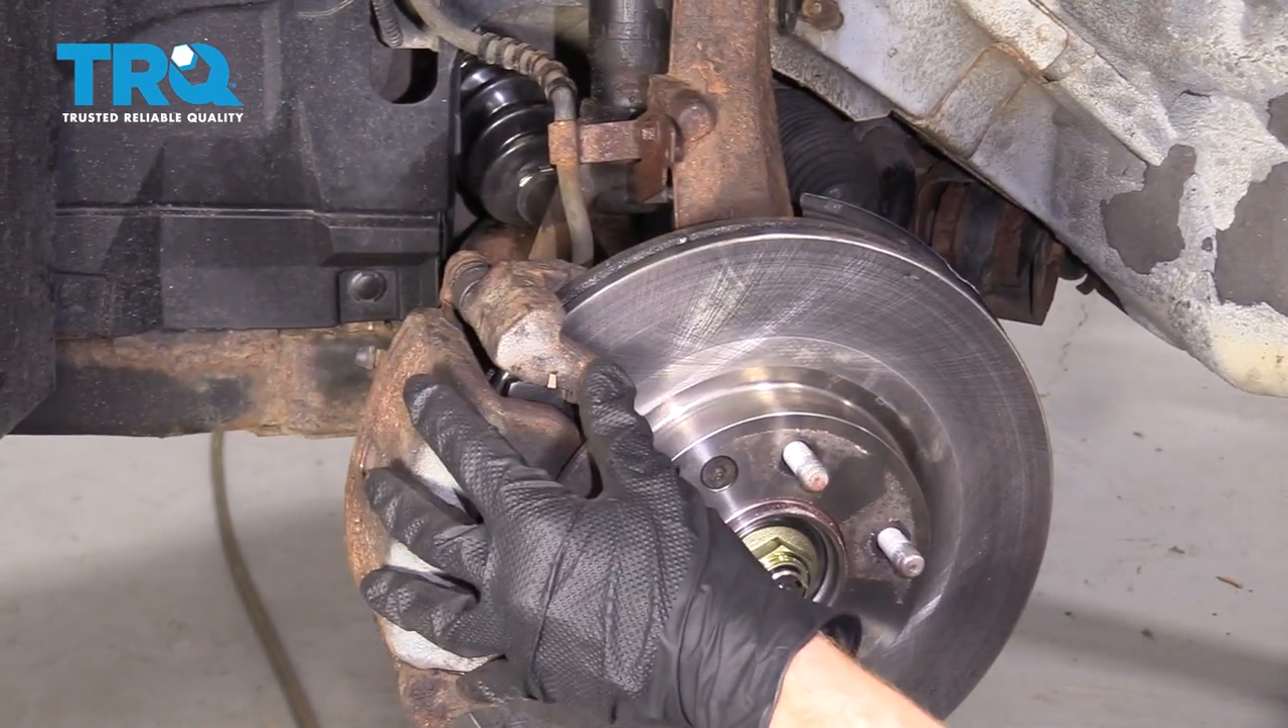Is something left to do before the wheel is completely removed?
No.